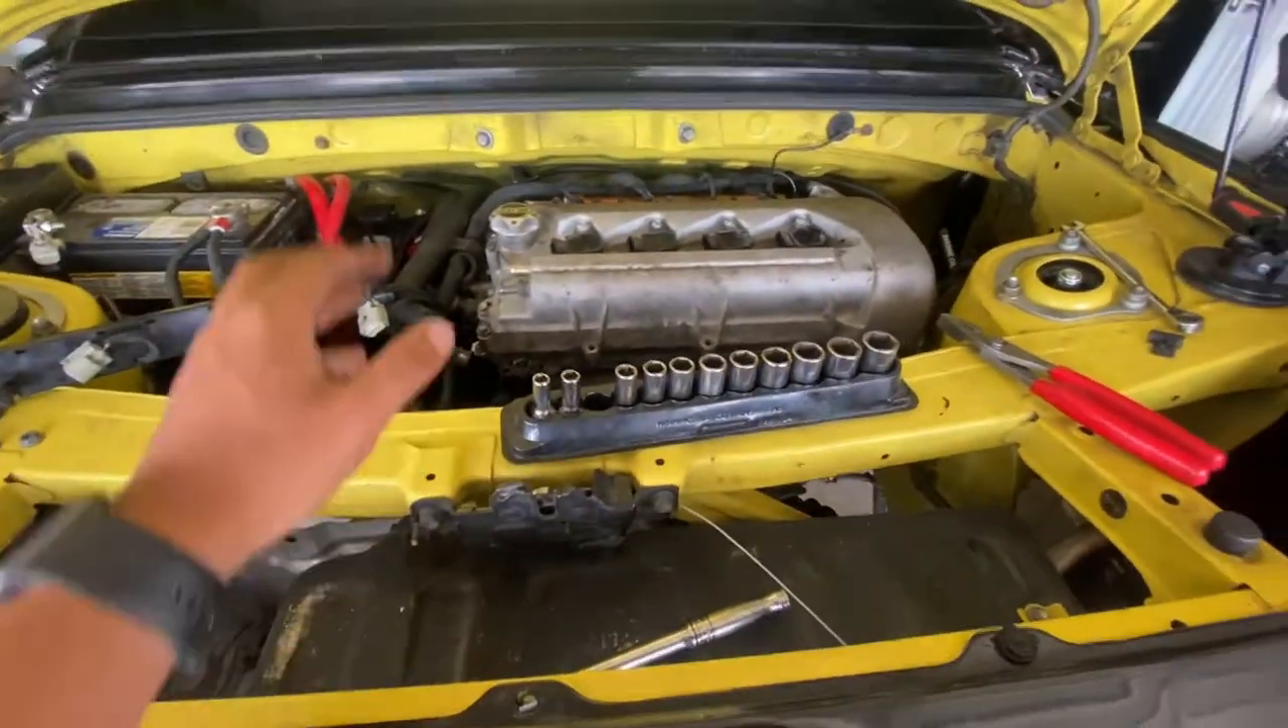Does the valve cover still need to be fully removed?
Yes.